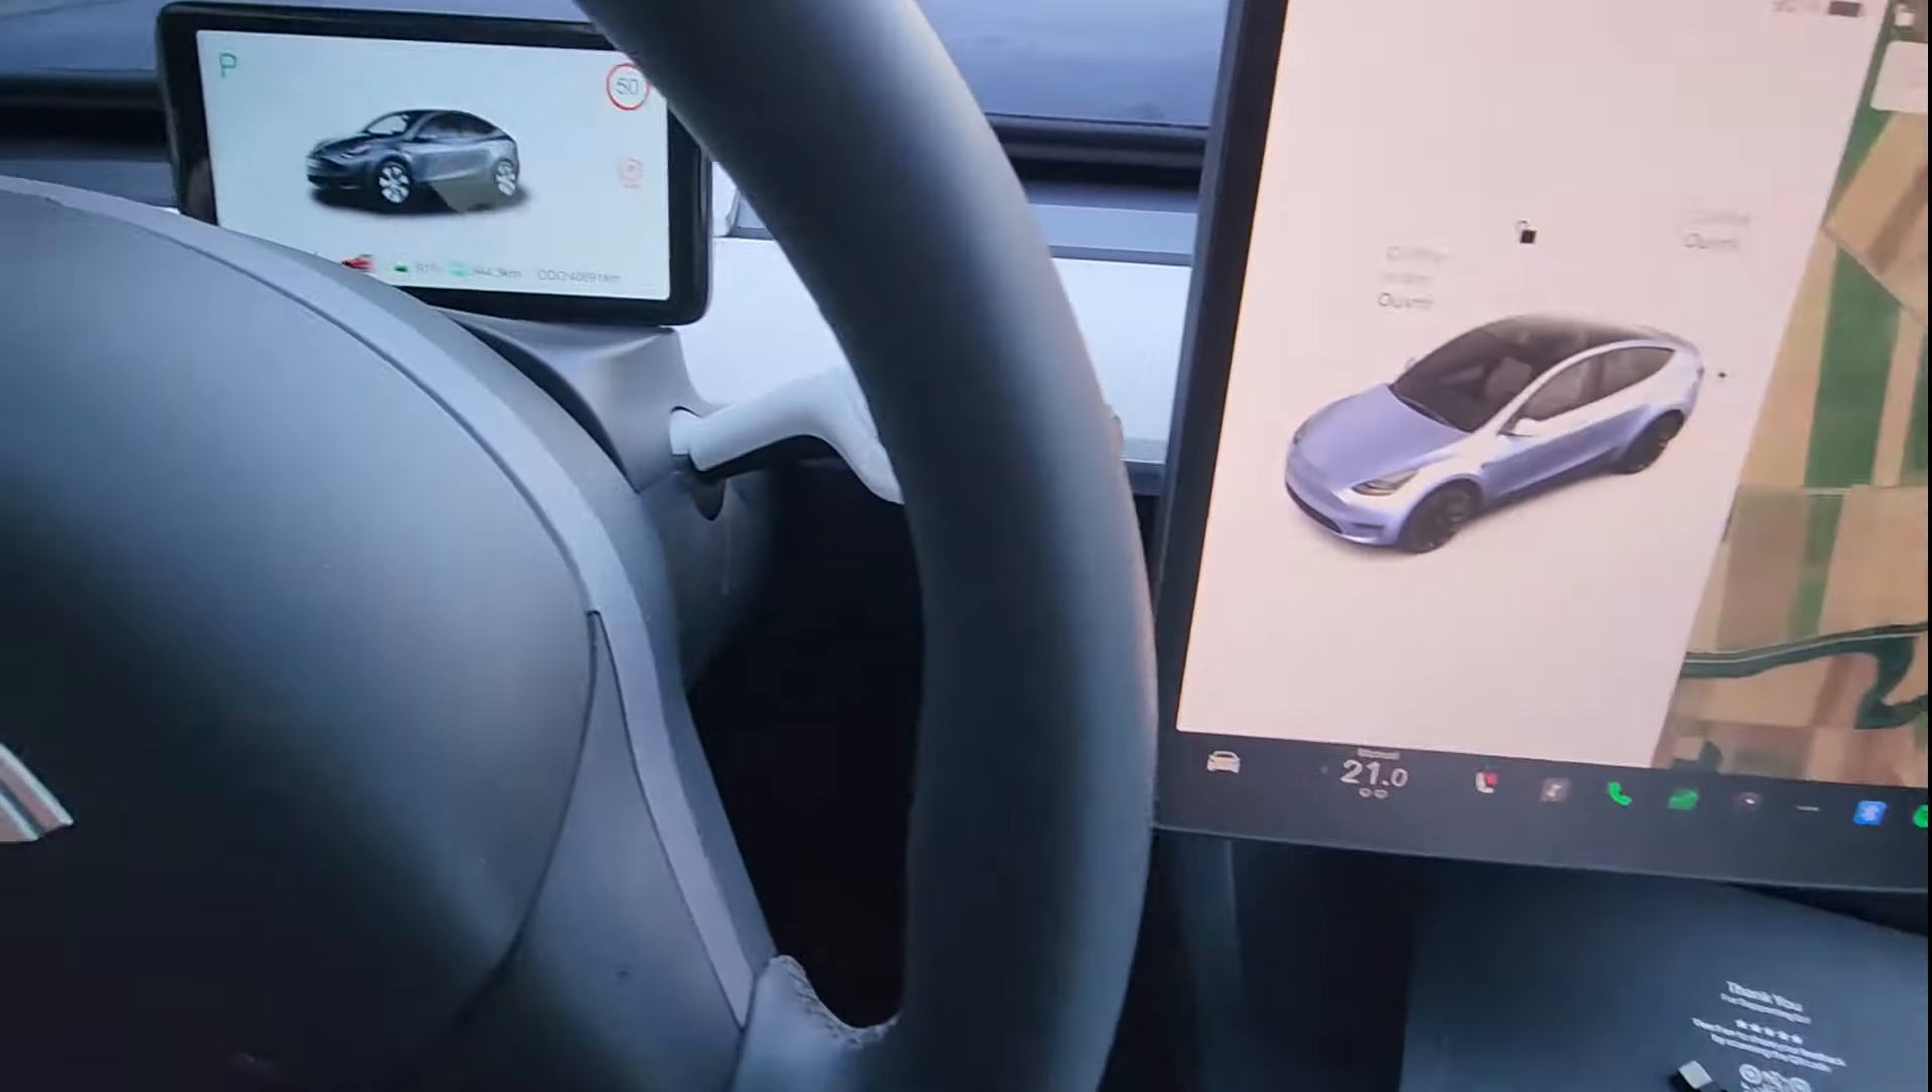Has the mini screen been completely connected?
Yes.